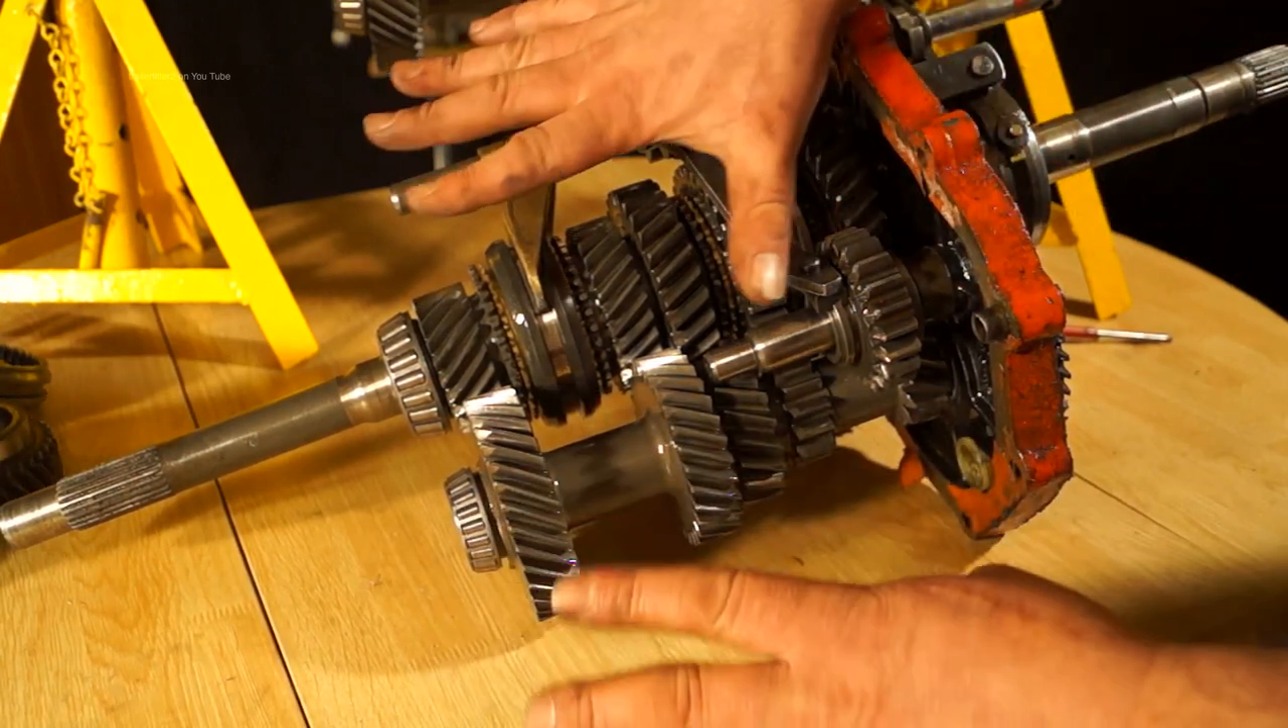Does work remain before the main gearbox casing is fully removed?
No.